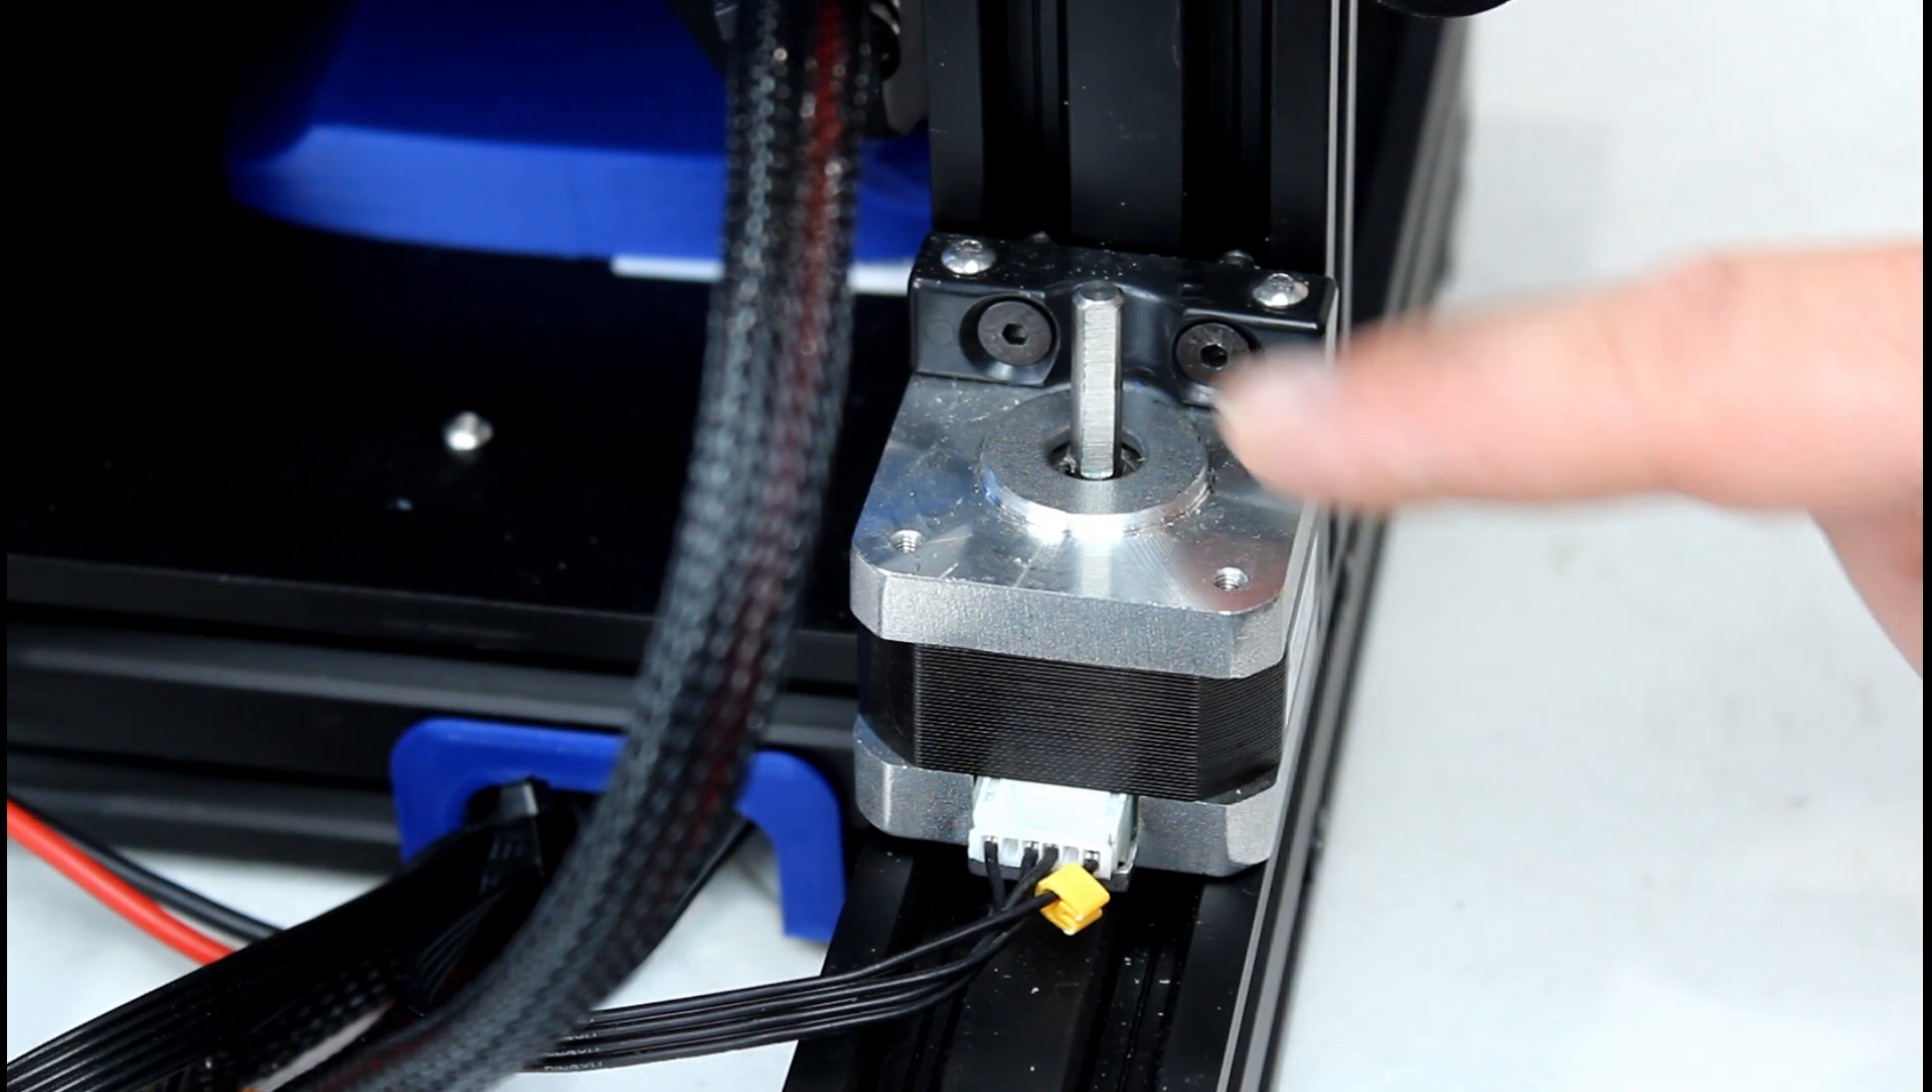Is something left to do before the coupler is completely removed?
No.